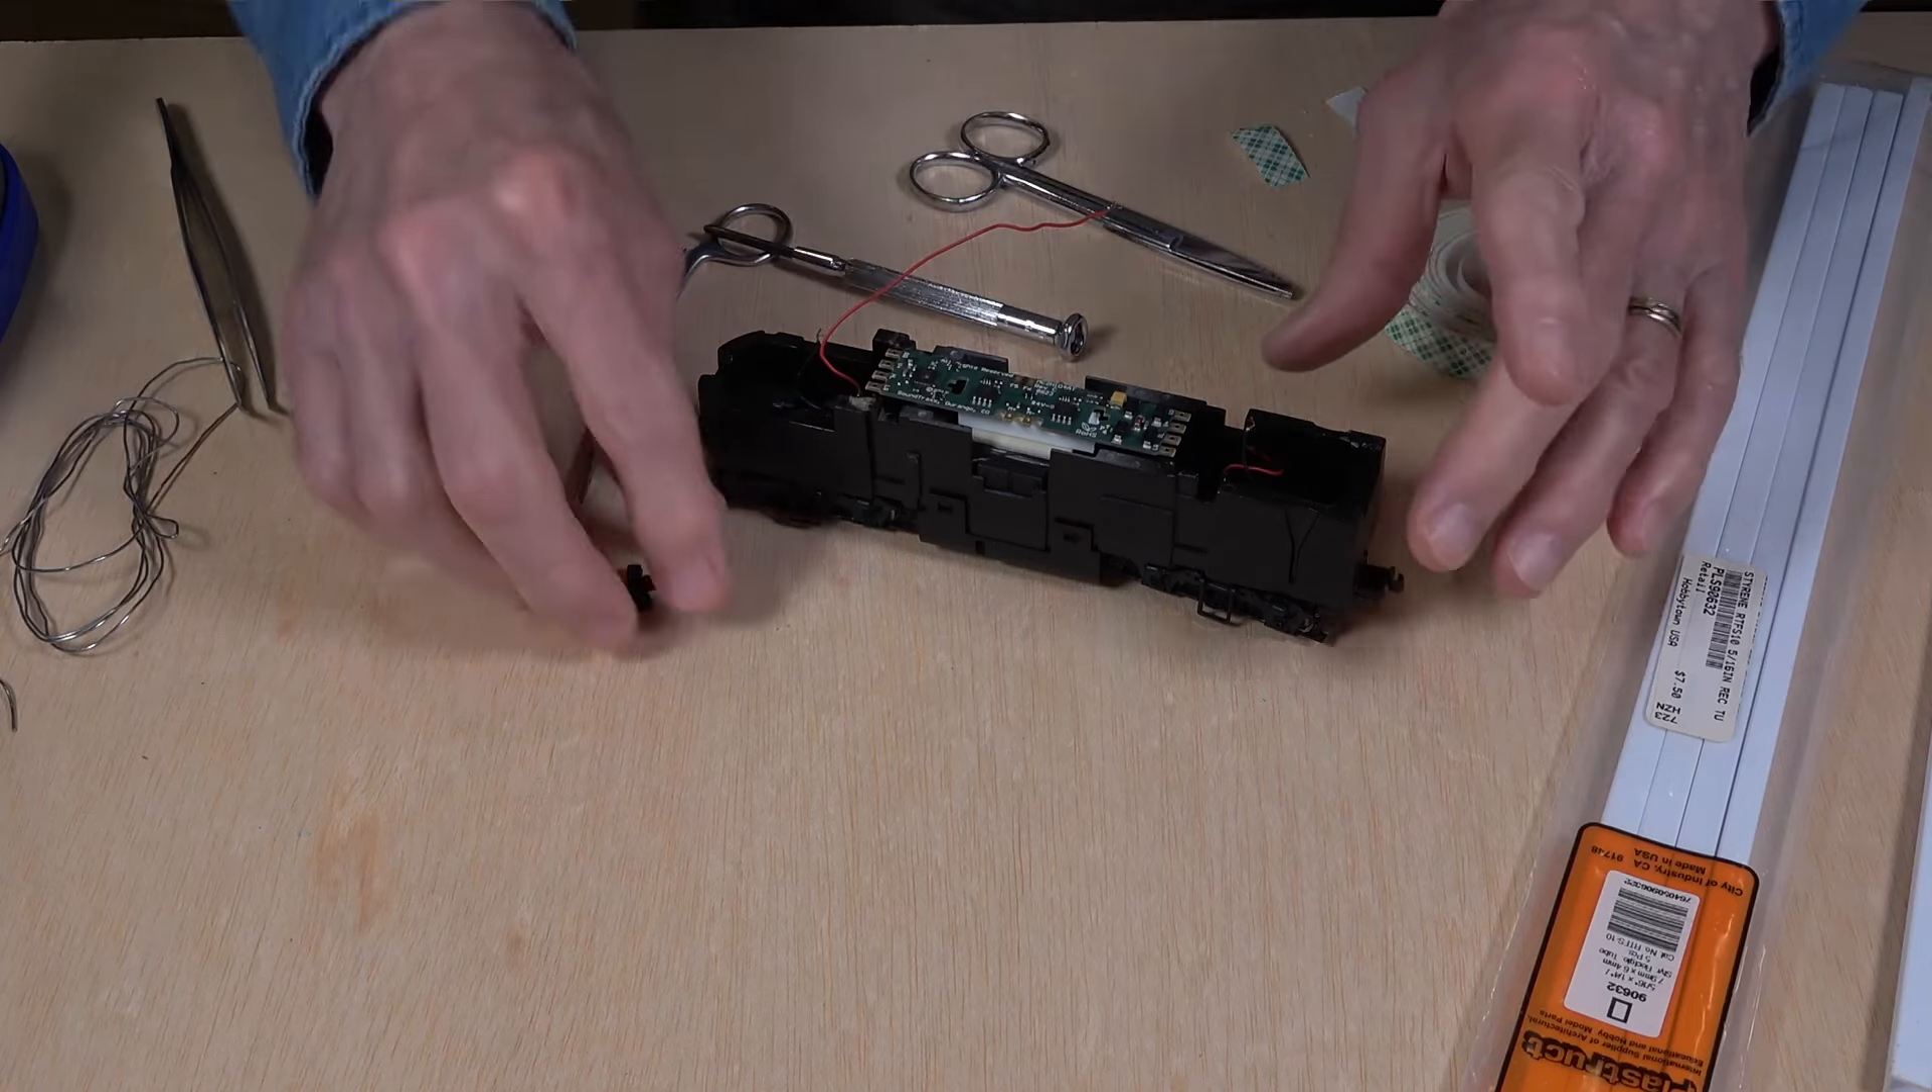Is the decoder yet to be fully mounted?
No.